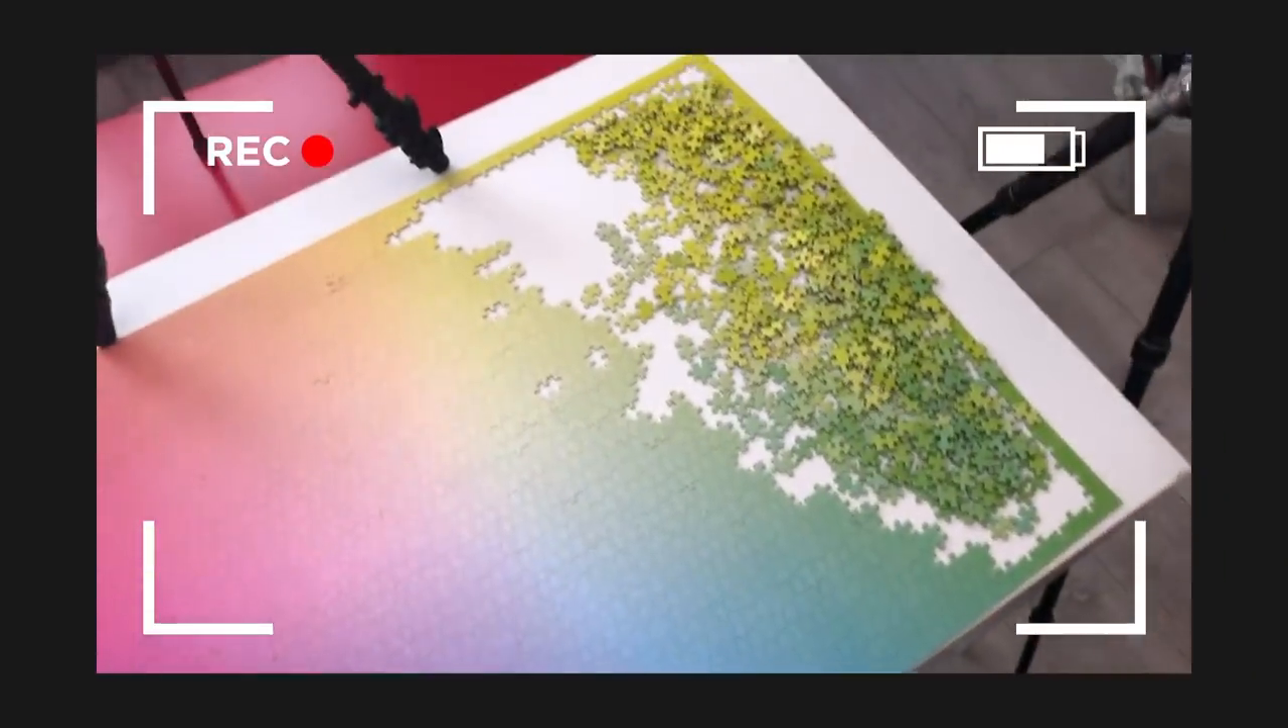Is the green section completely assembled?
No.